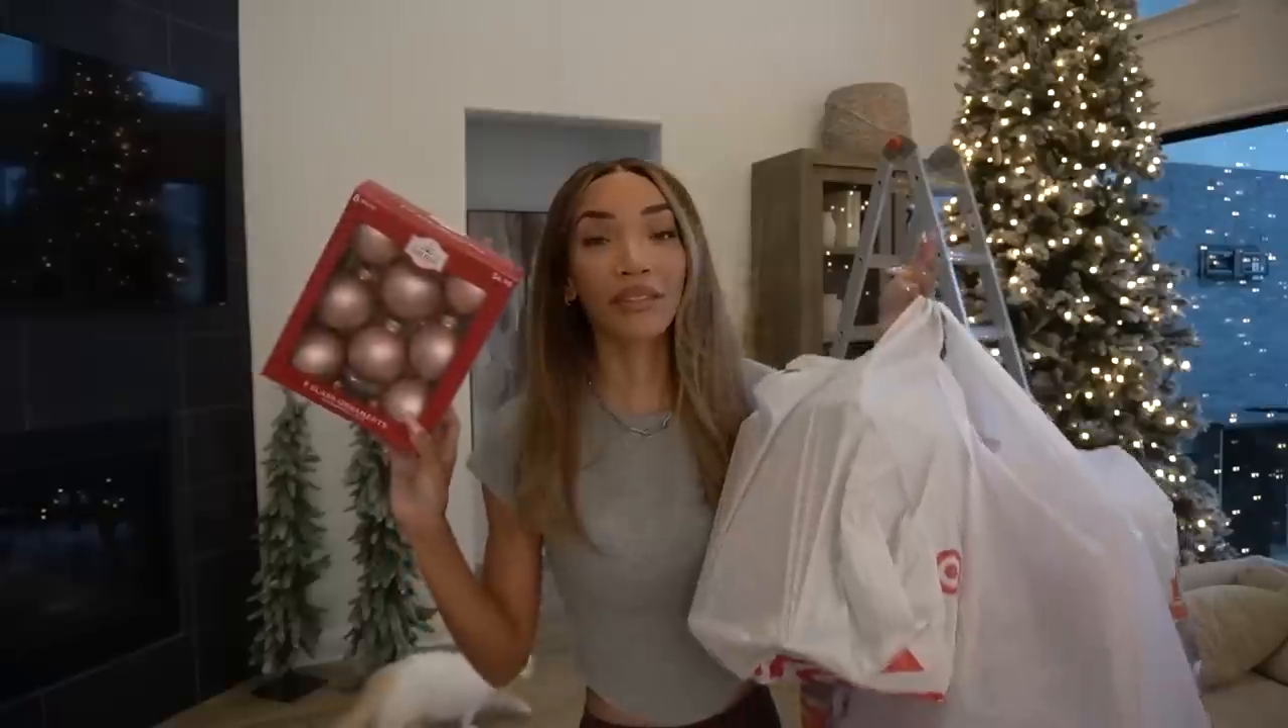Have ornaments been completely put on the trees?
No.